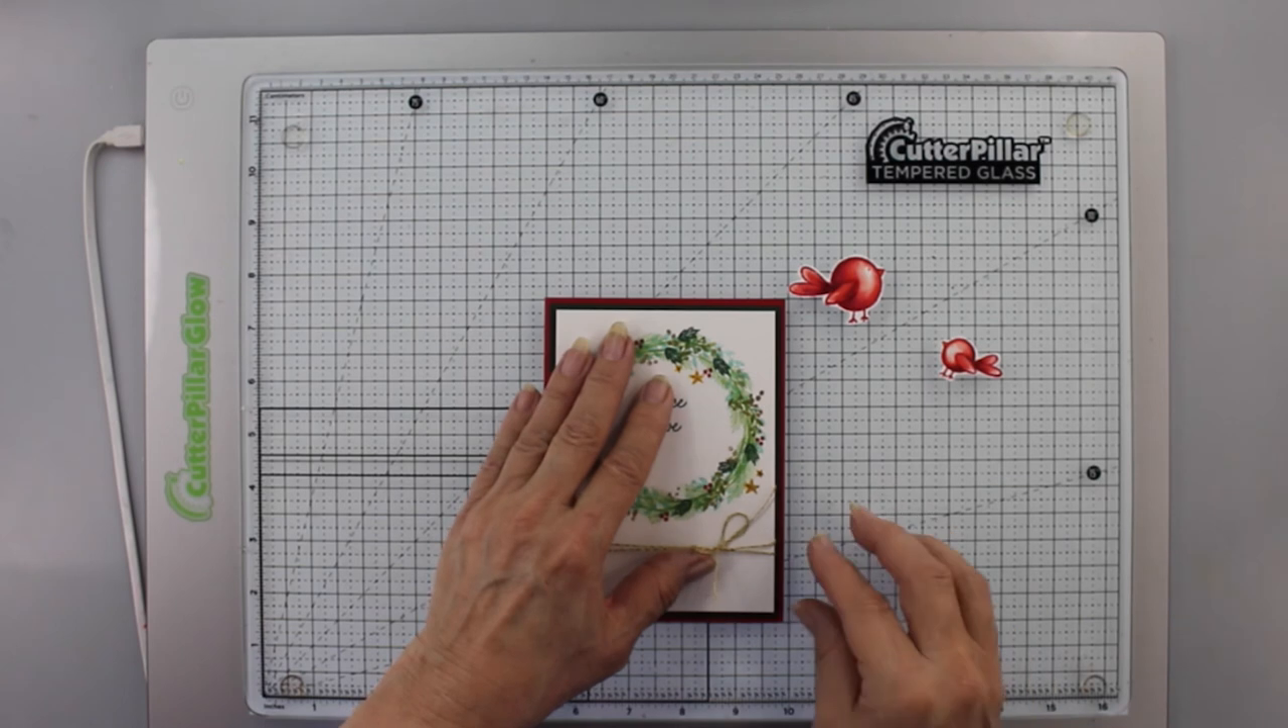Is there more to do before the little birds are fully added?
Yes.